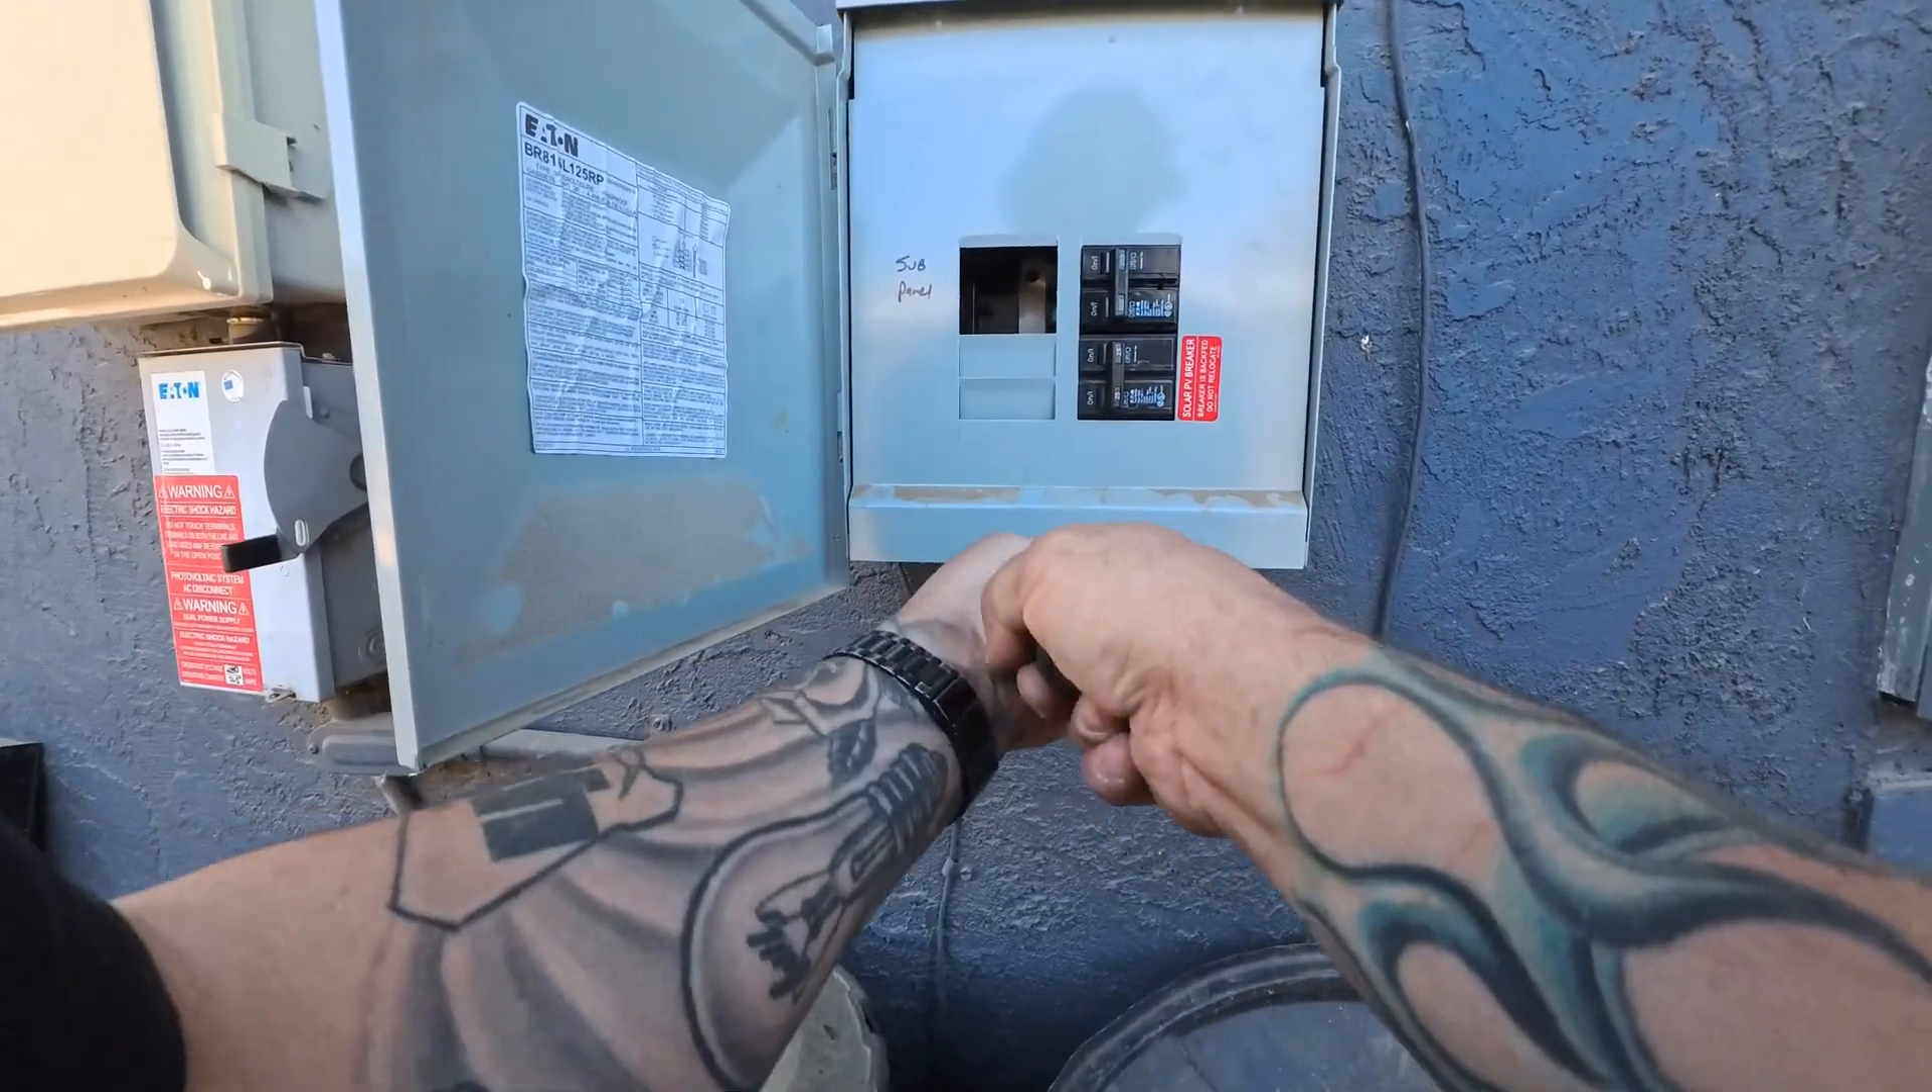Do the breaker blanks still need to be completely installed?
Yes.